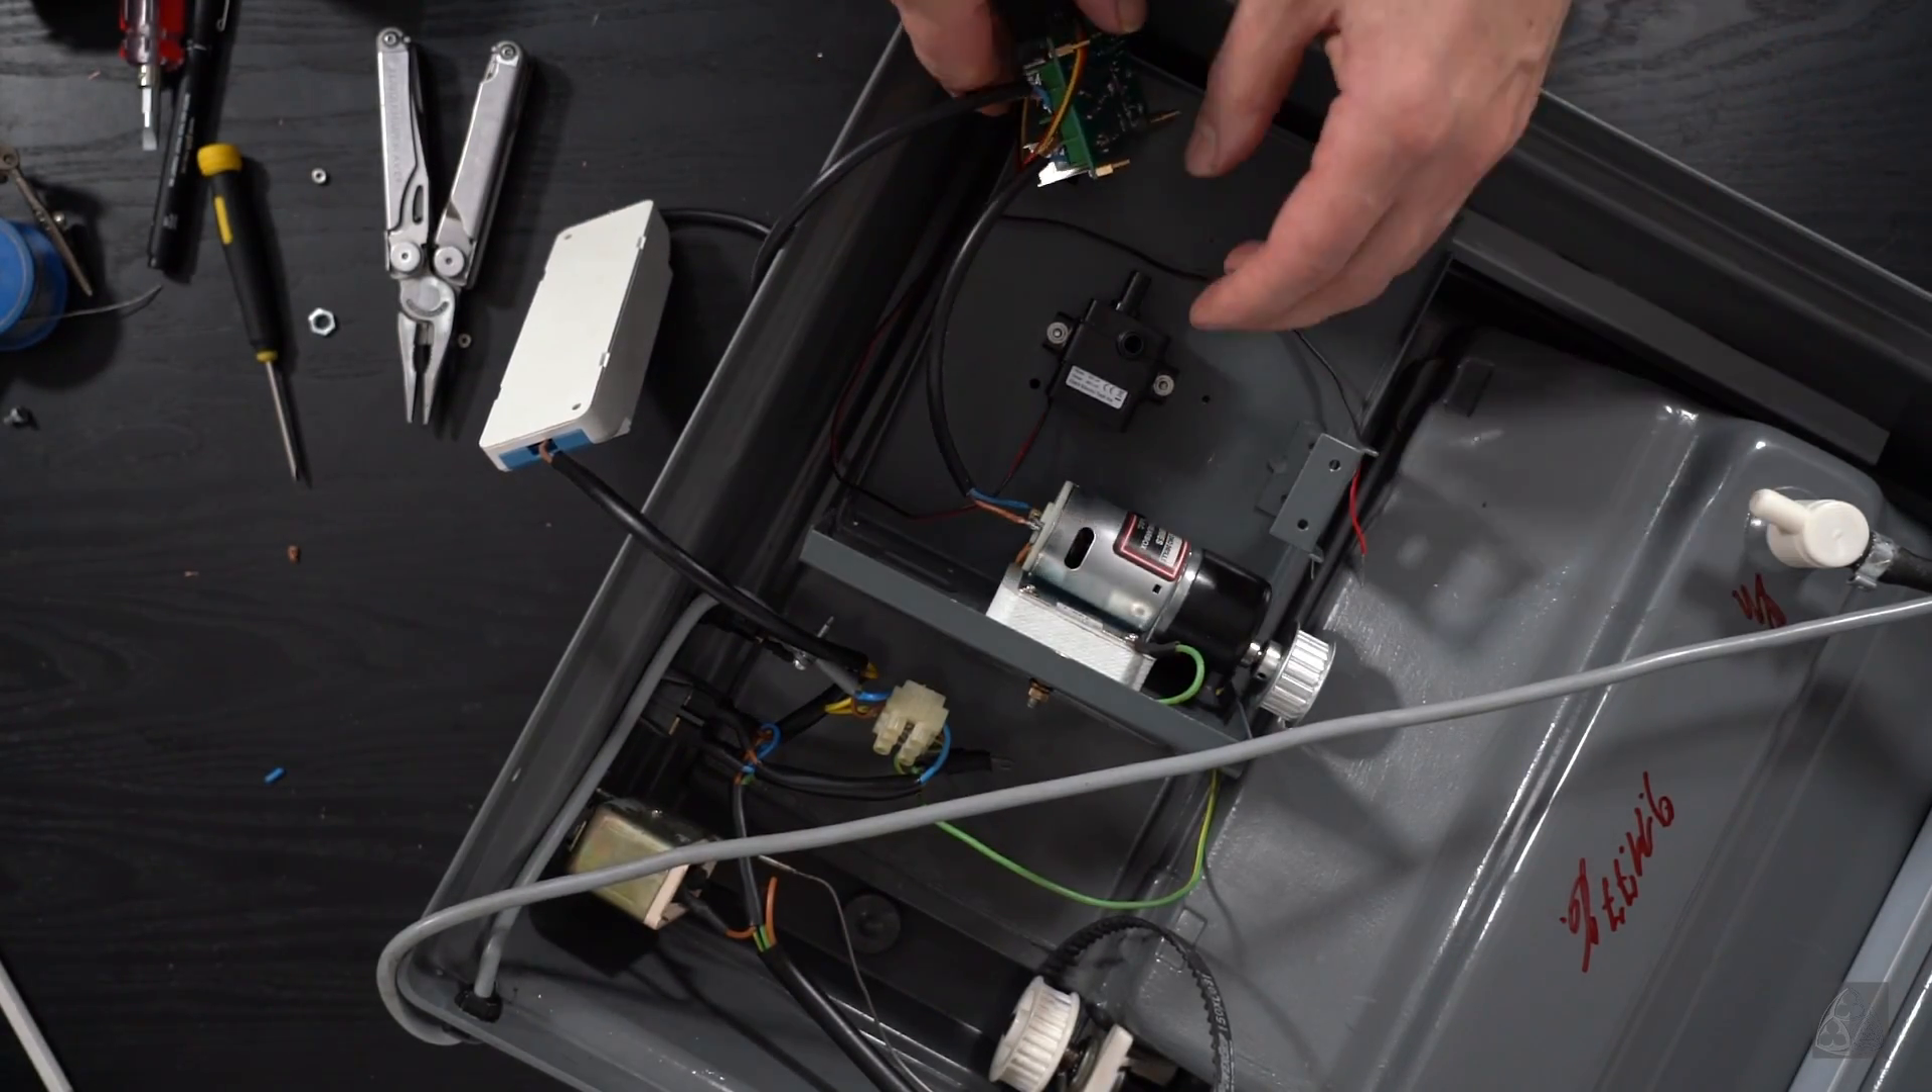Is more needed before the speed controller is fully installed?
Yes.